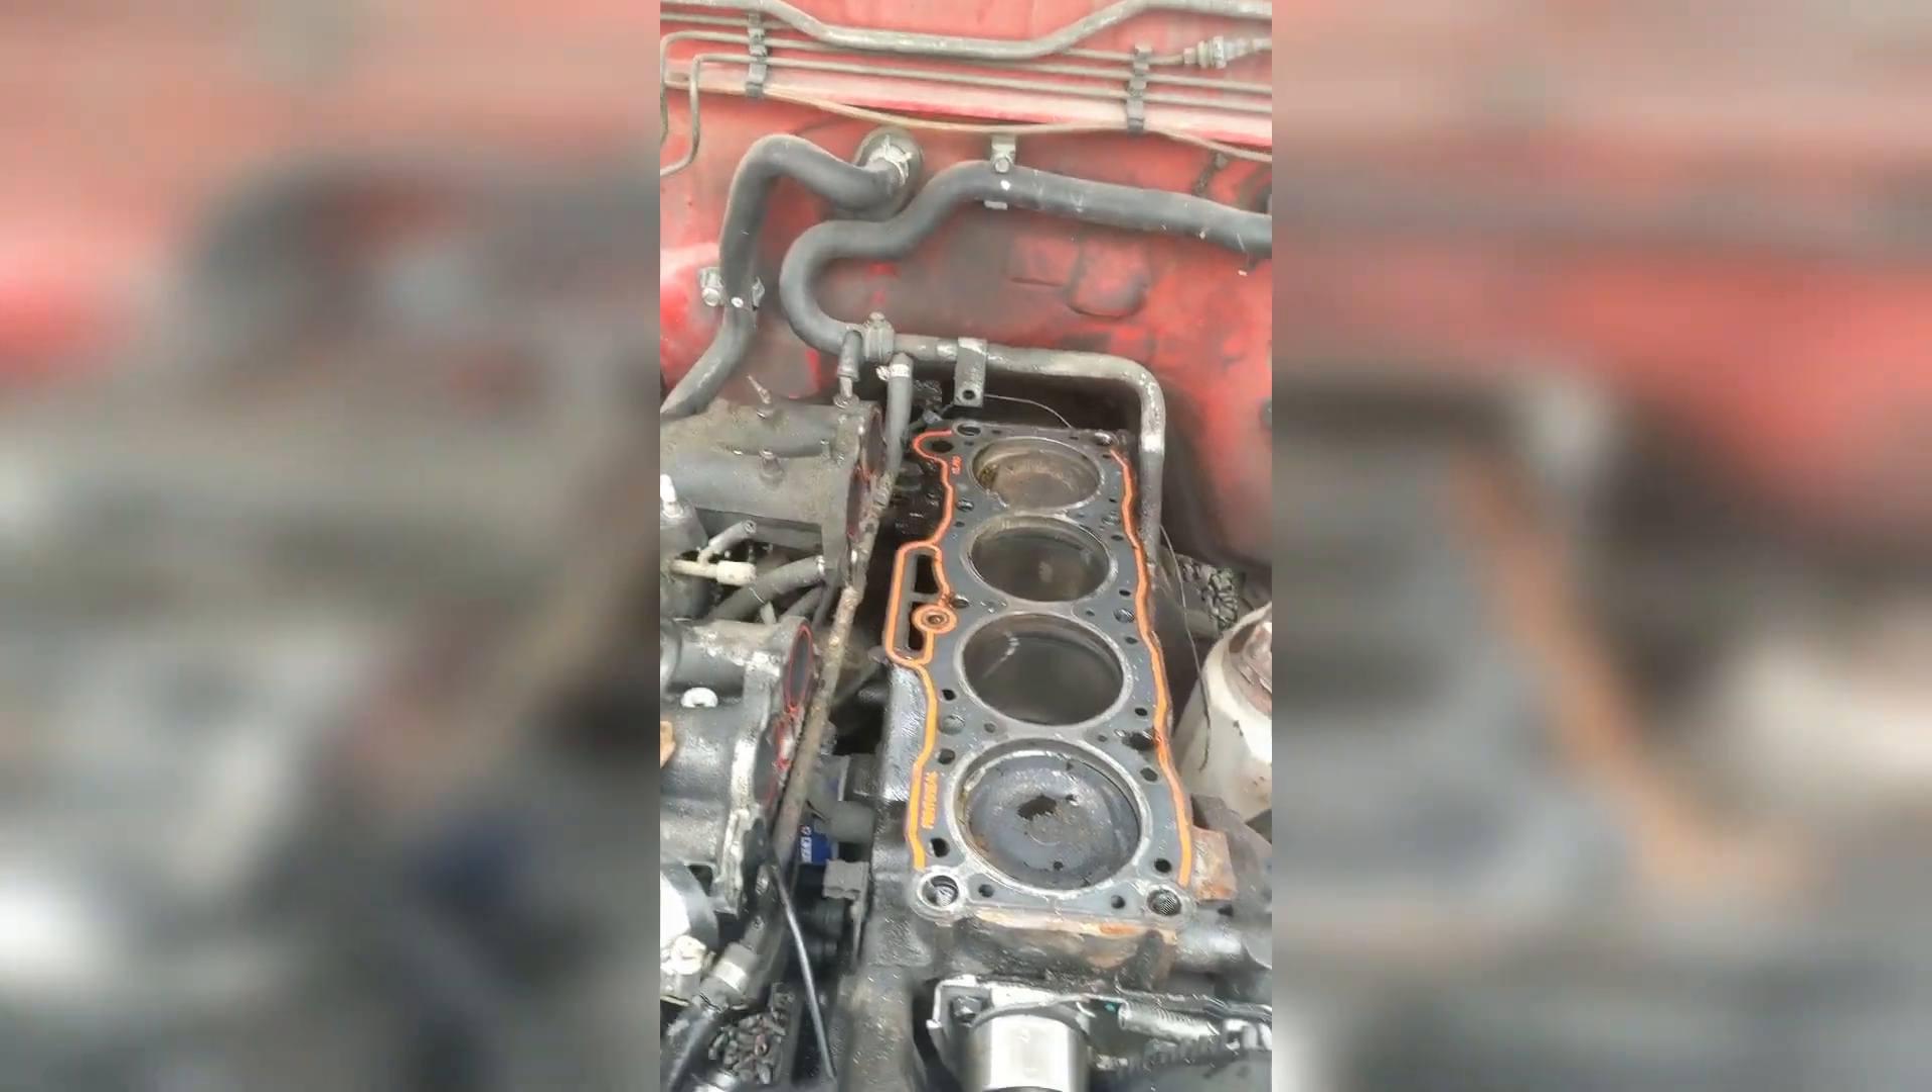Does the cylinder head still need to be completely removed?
No.